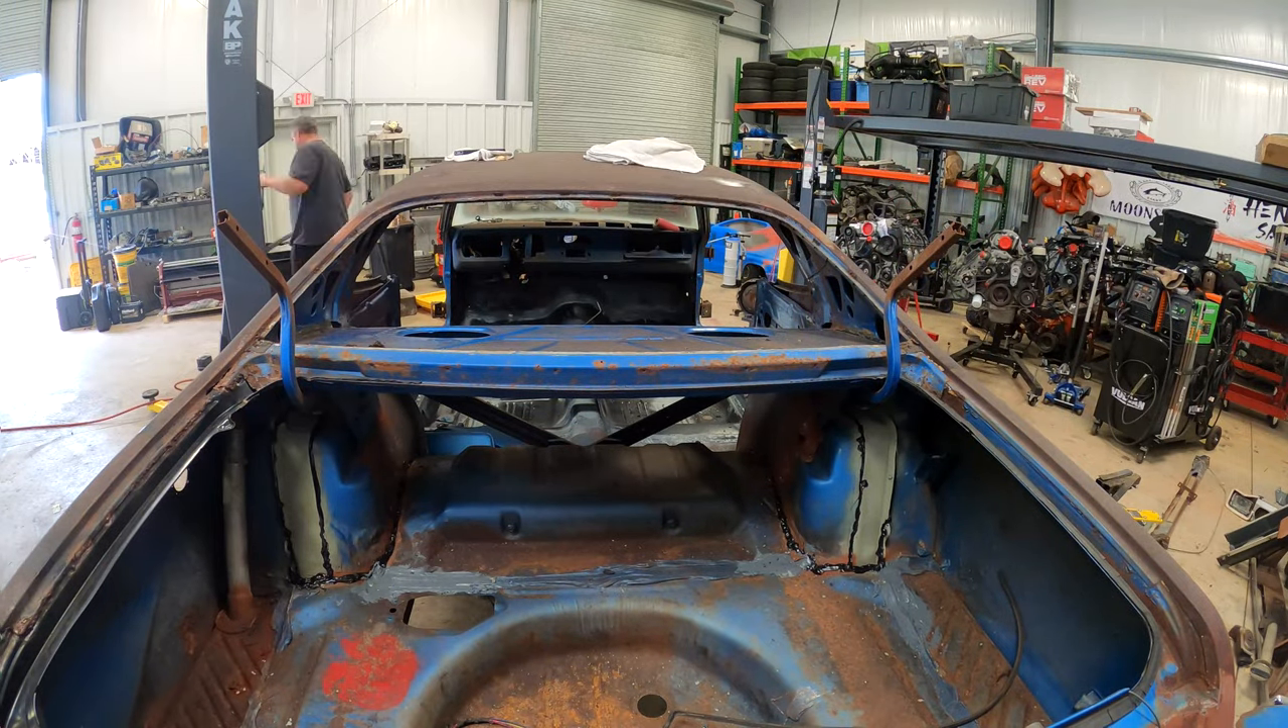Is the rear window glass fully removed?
Yes.